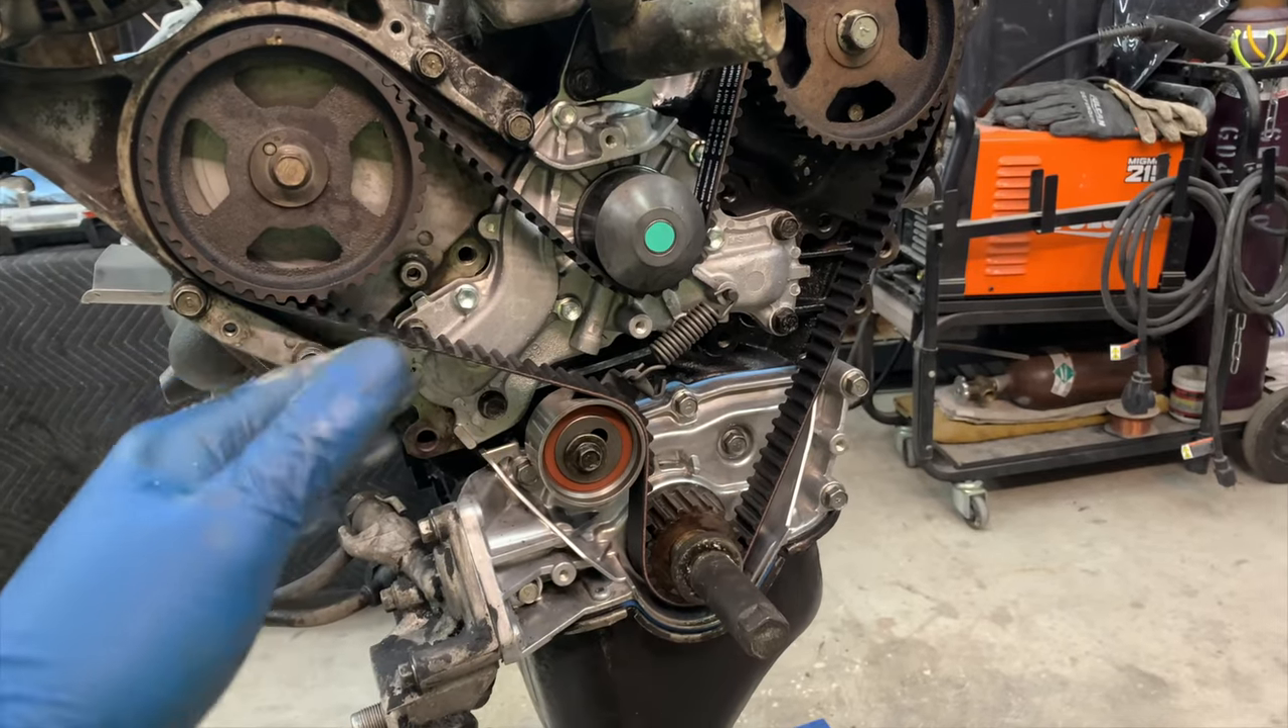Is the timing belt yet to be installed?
No.